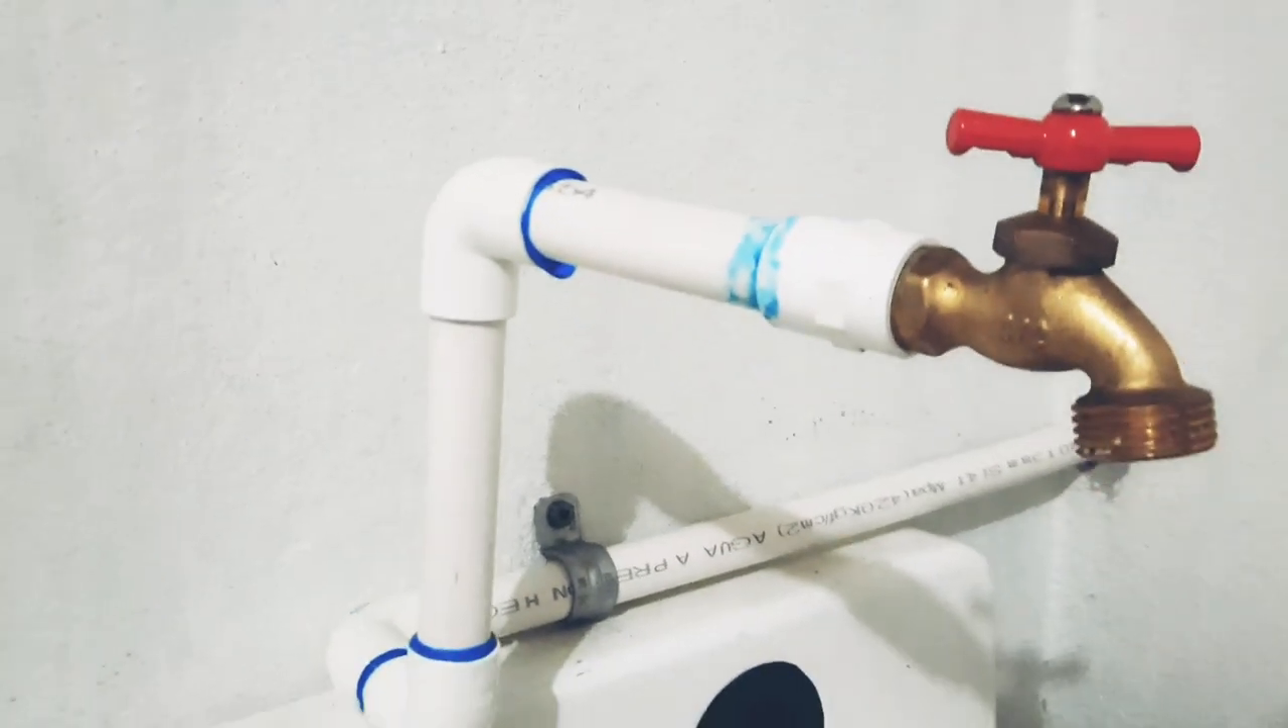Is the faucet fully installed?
Yes.